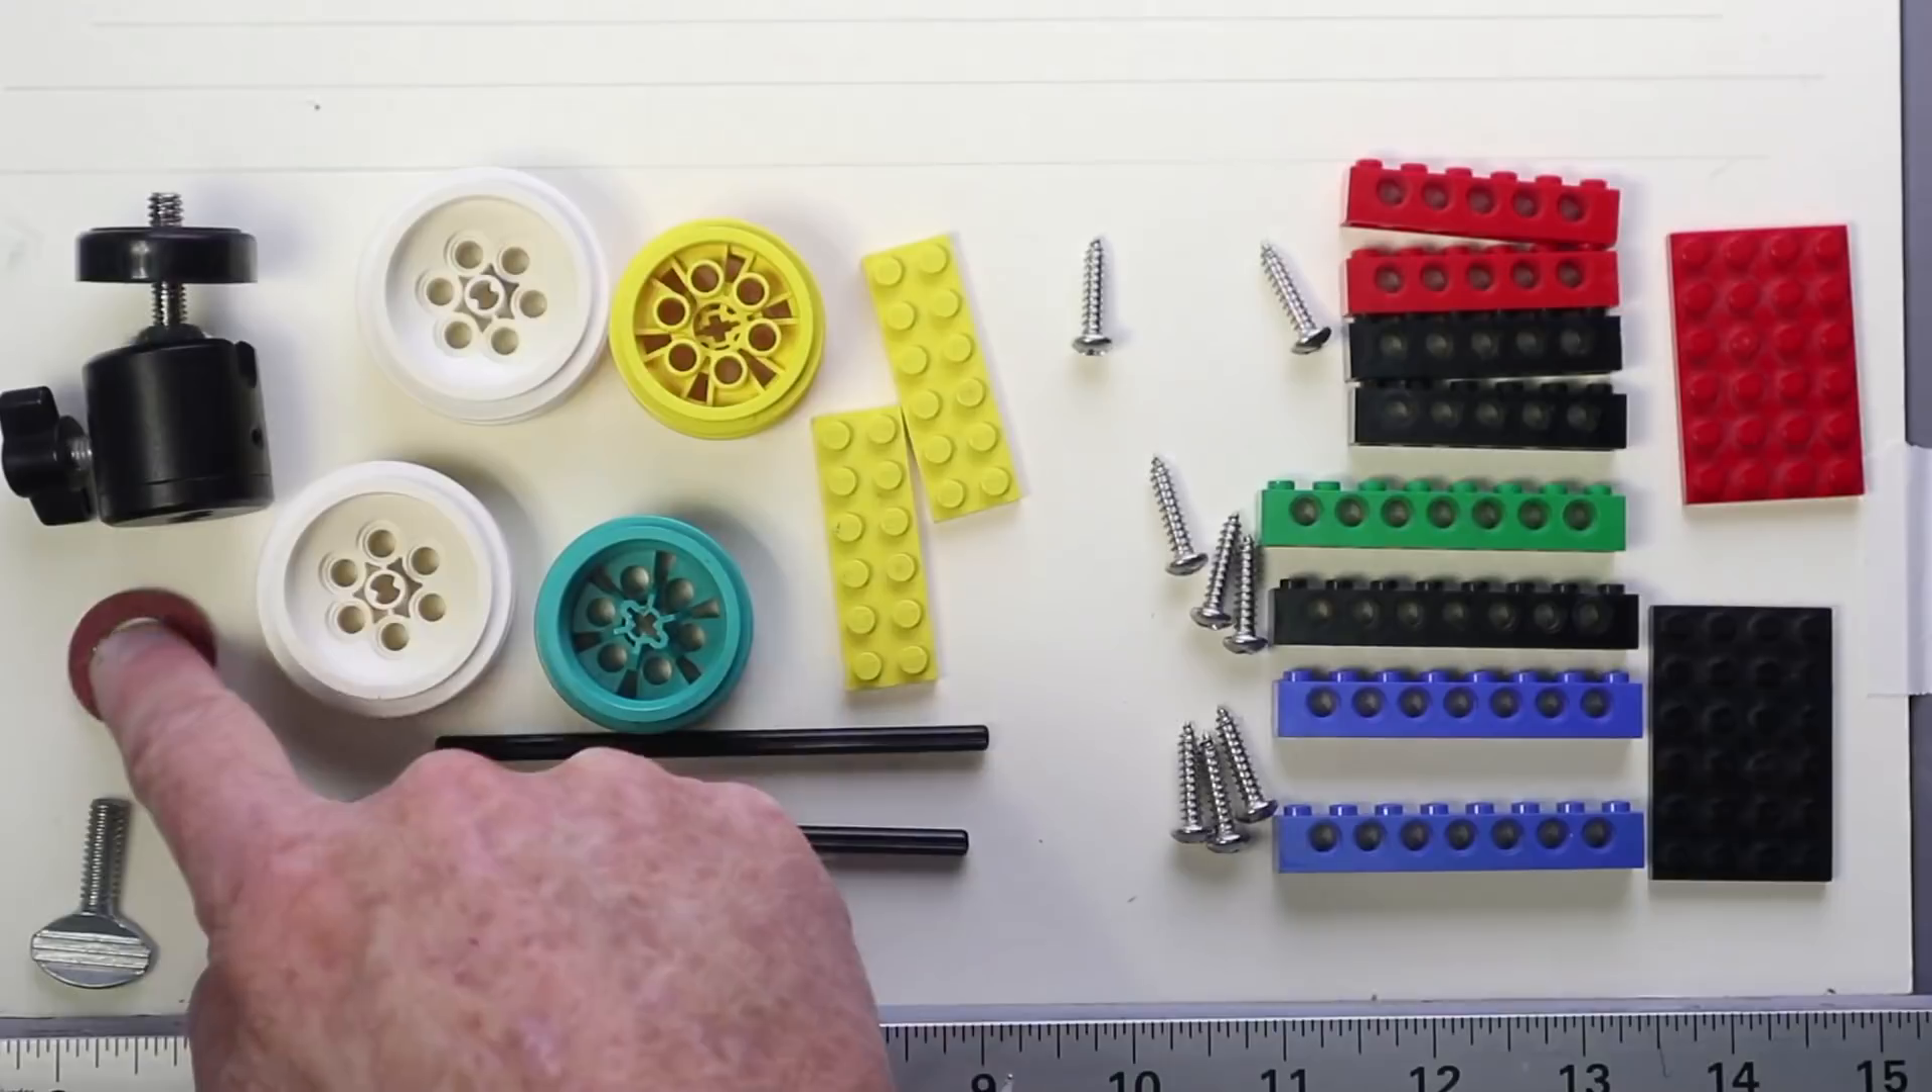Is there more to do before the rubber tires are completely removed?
No.